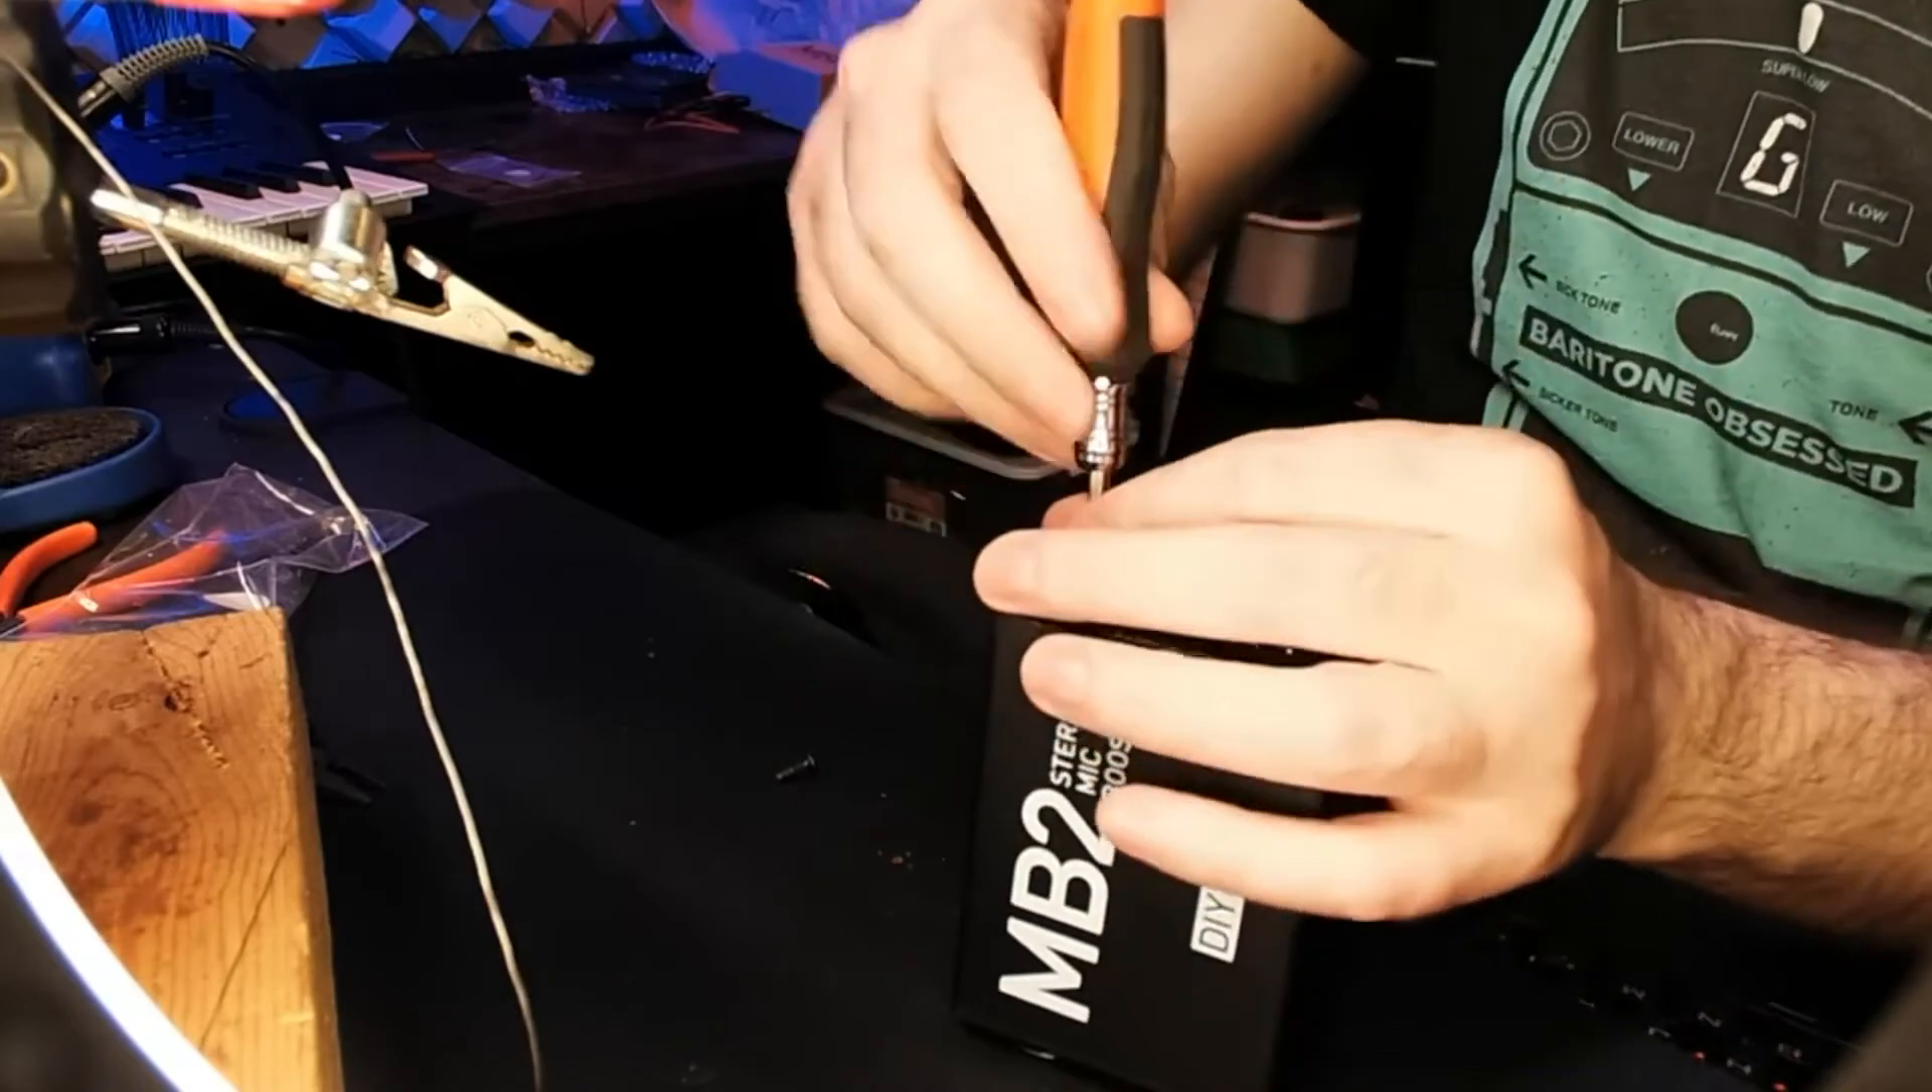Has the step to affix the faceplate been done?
No.